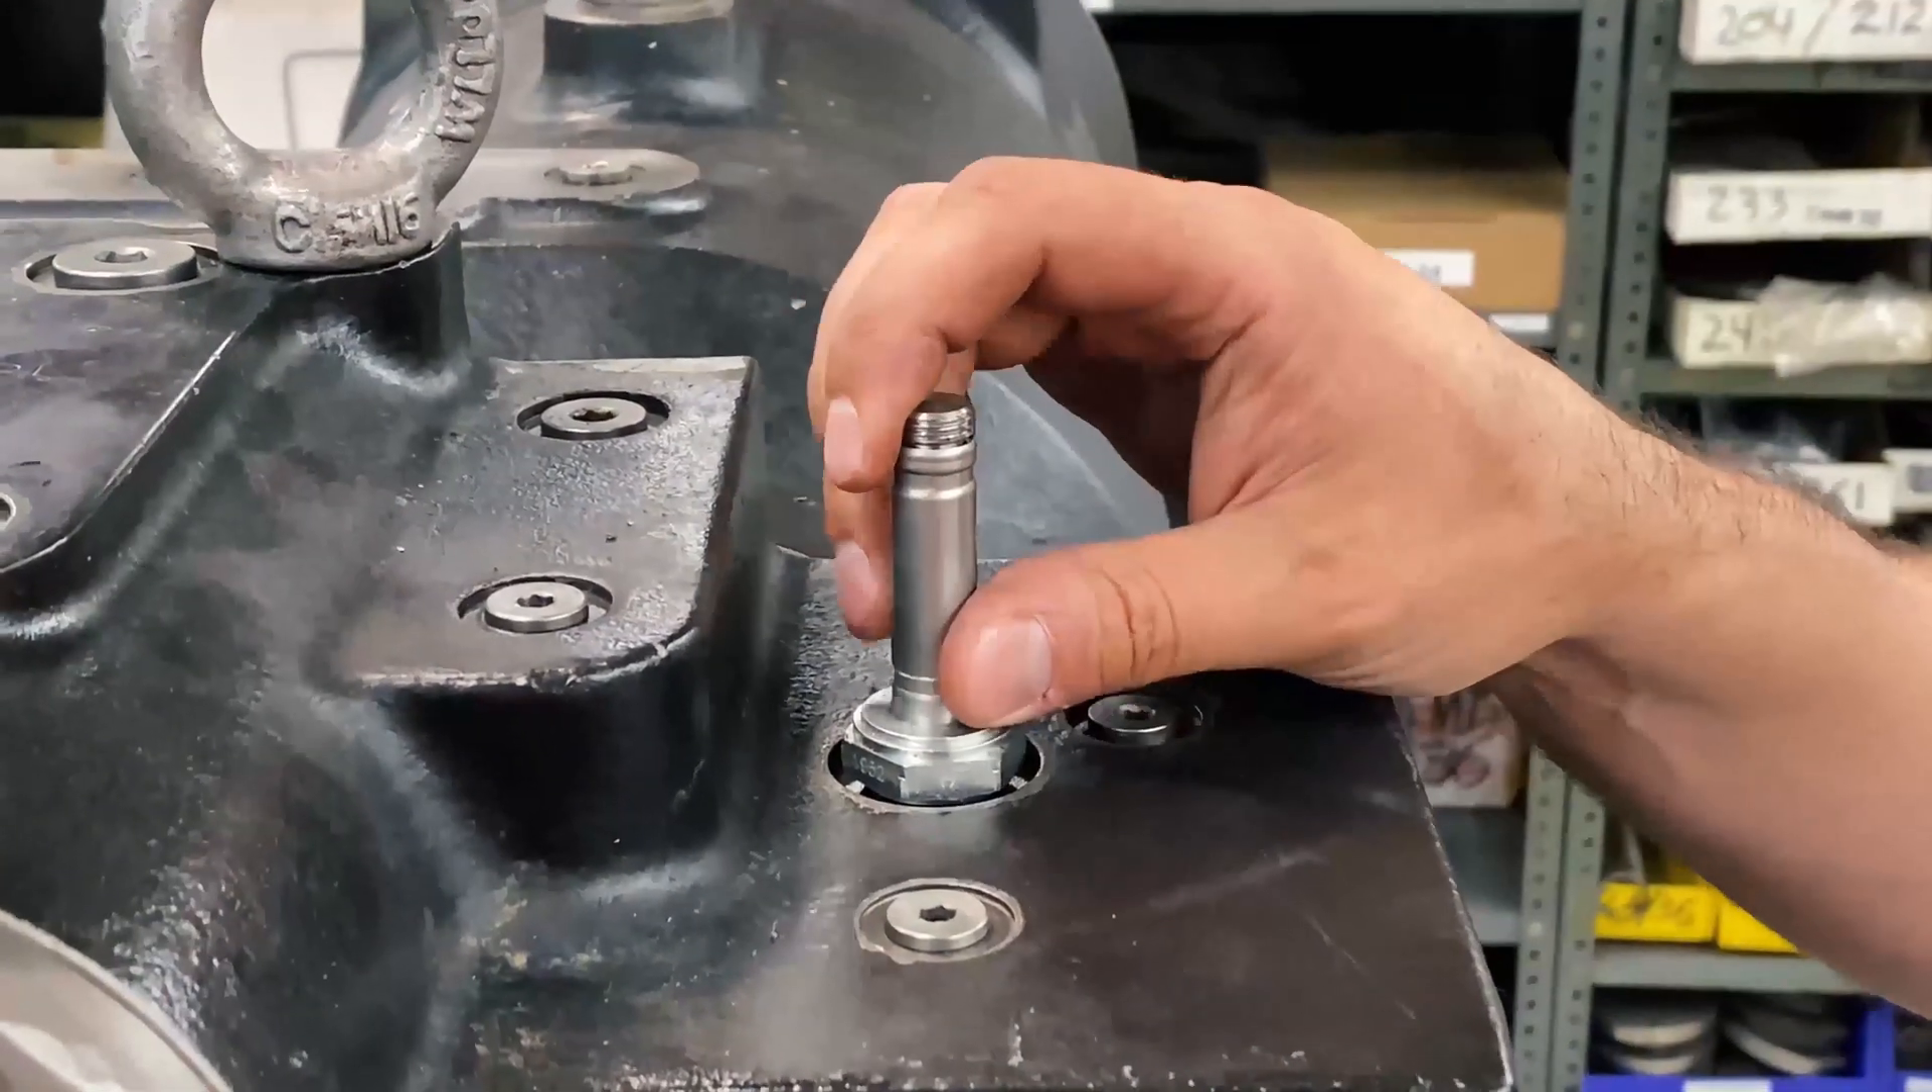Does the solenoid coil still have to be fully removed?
No.